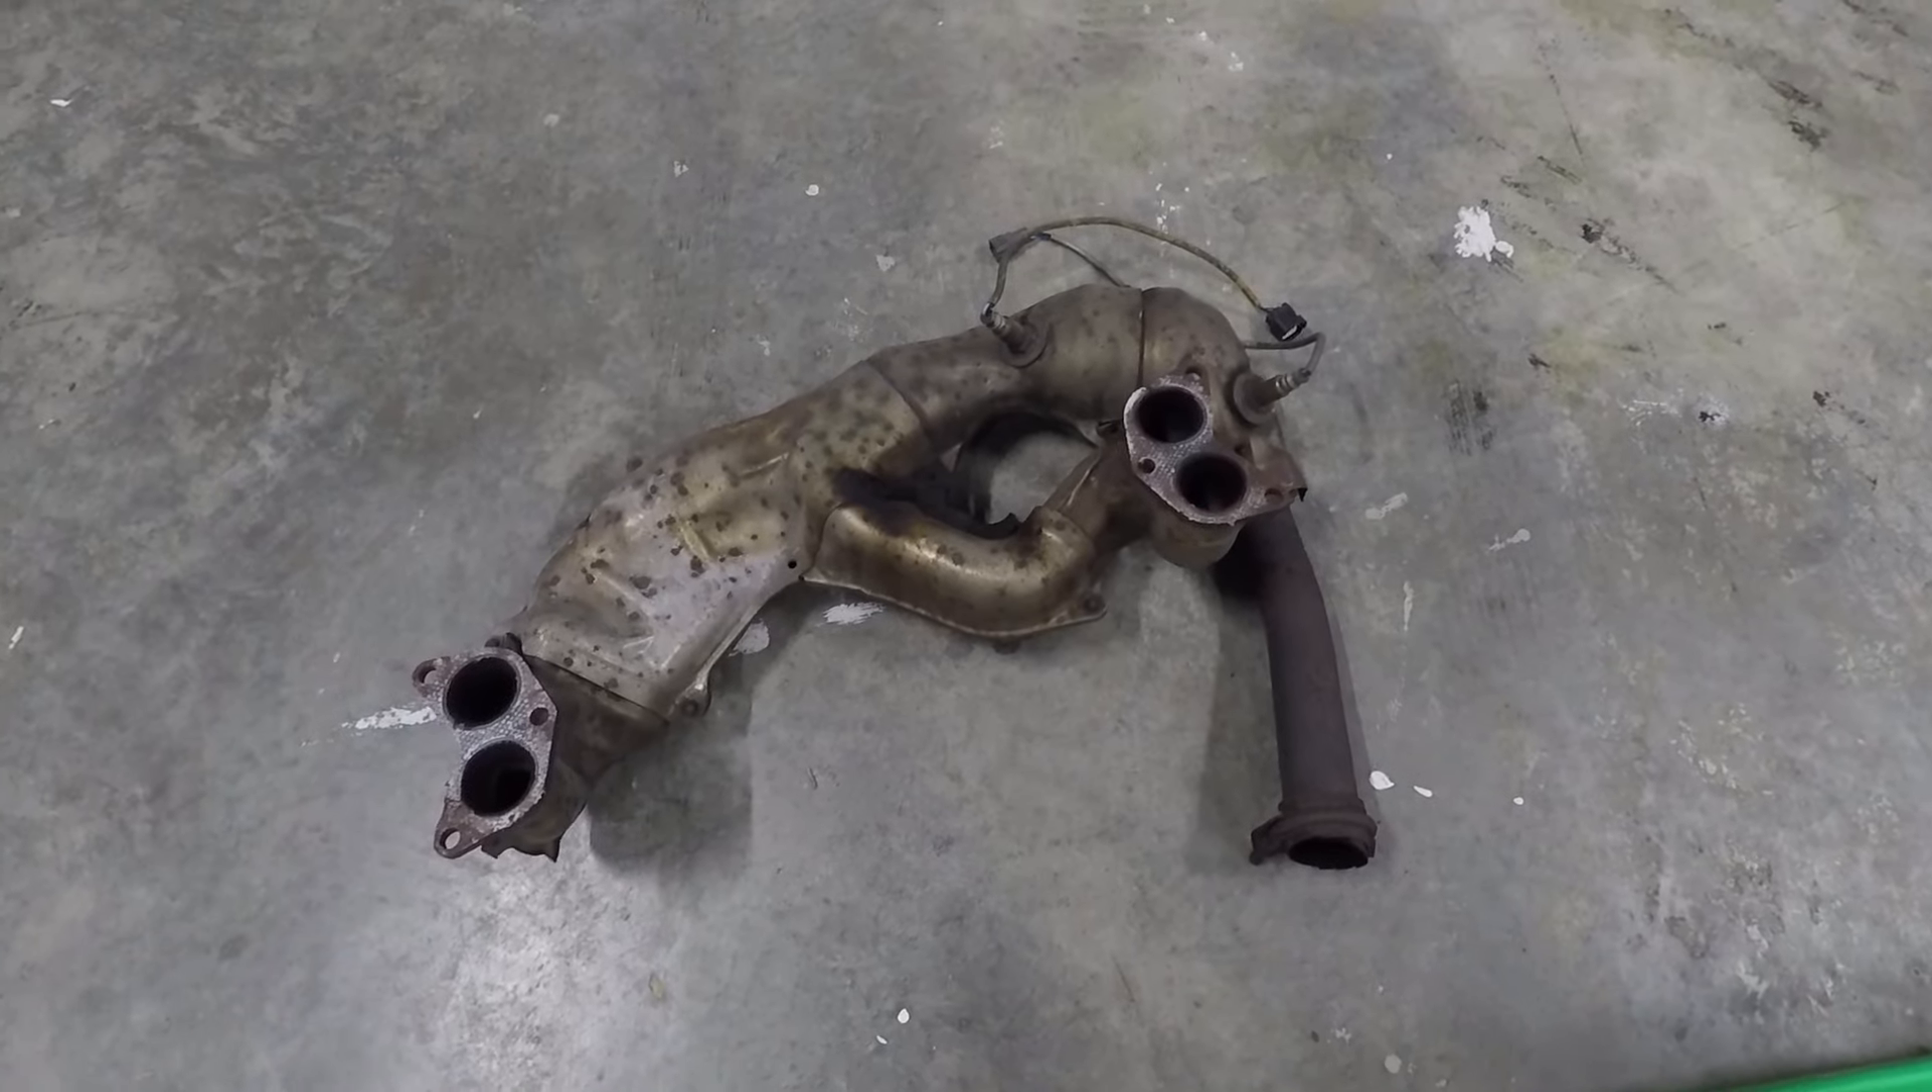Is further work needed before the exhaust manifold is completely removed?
No.